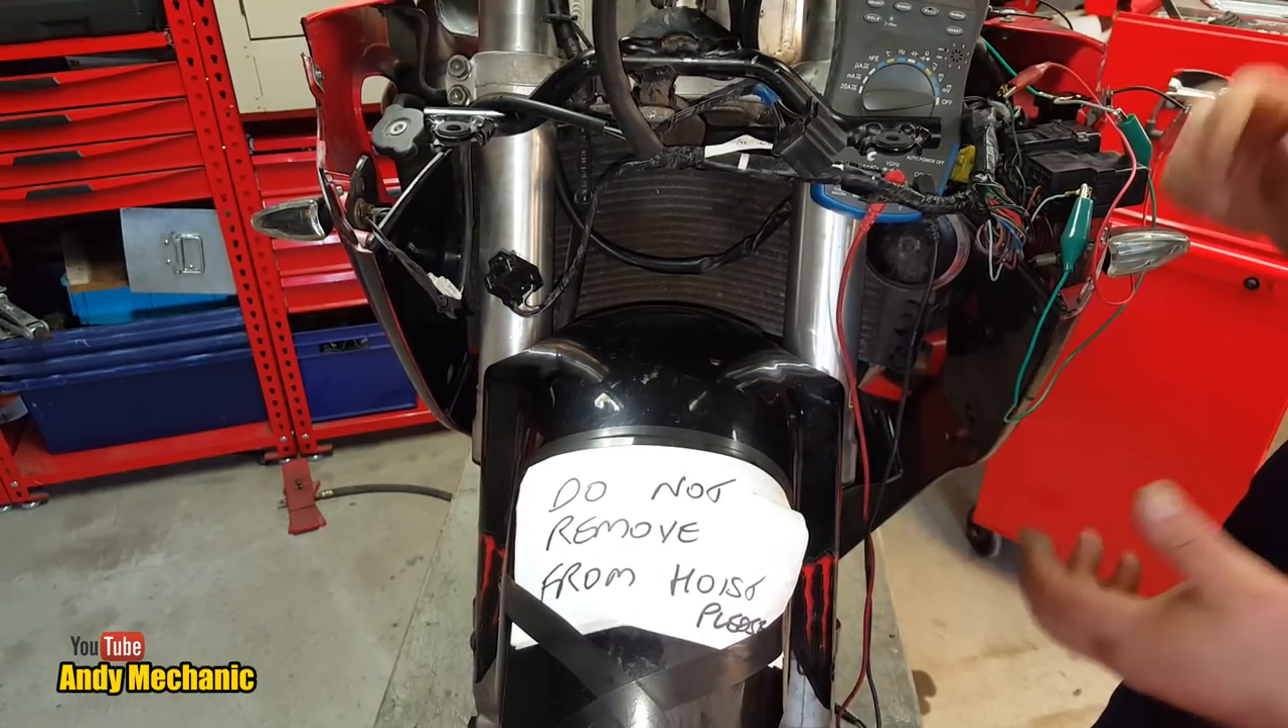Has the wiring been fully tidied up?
No.